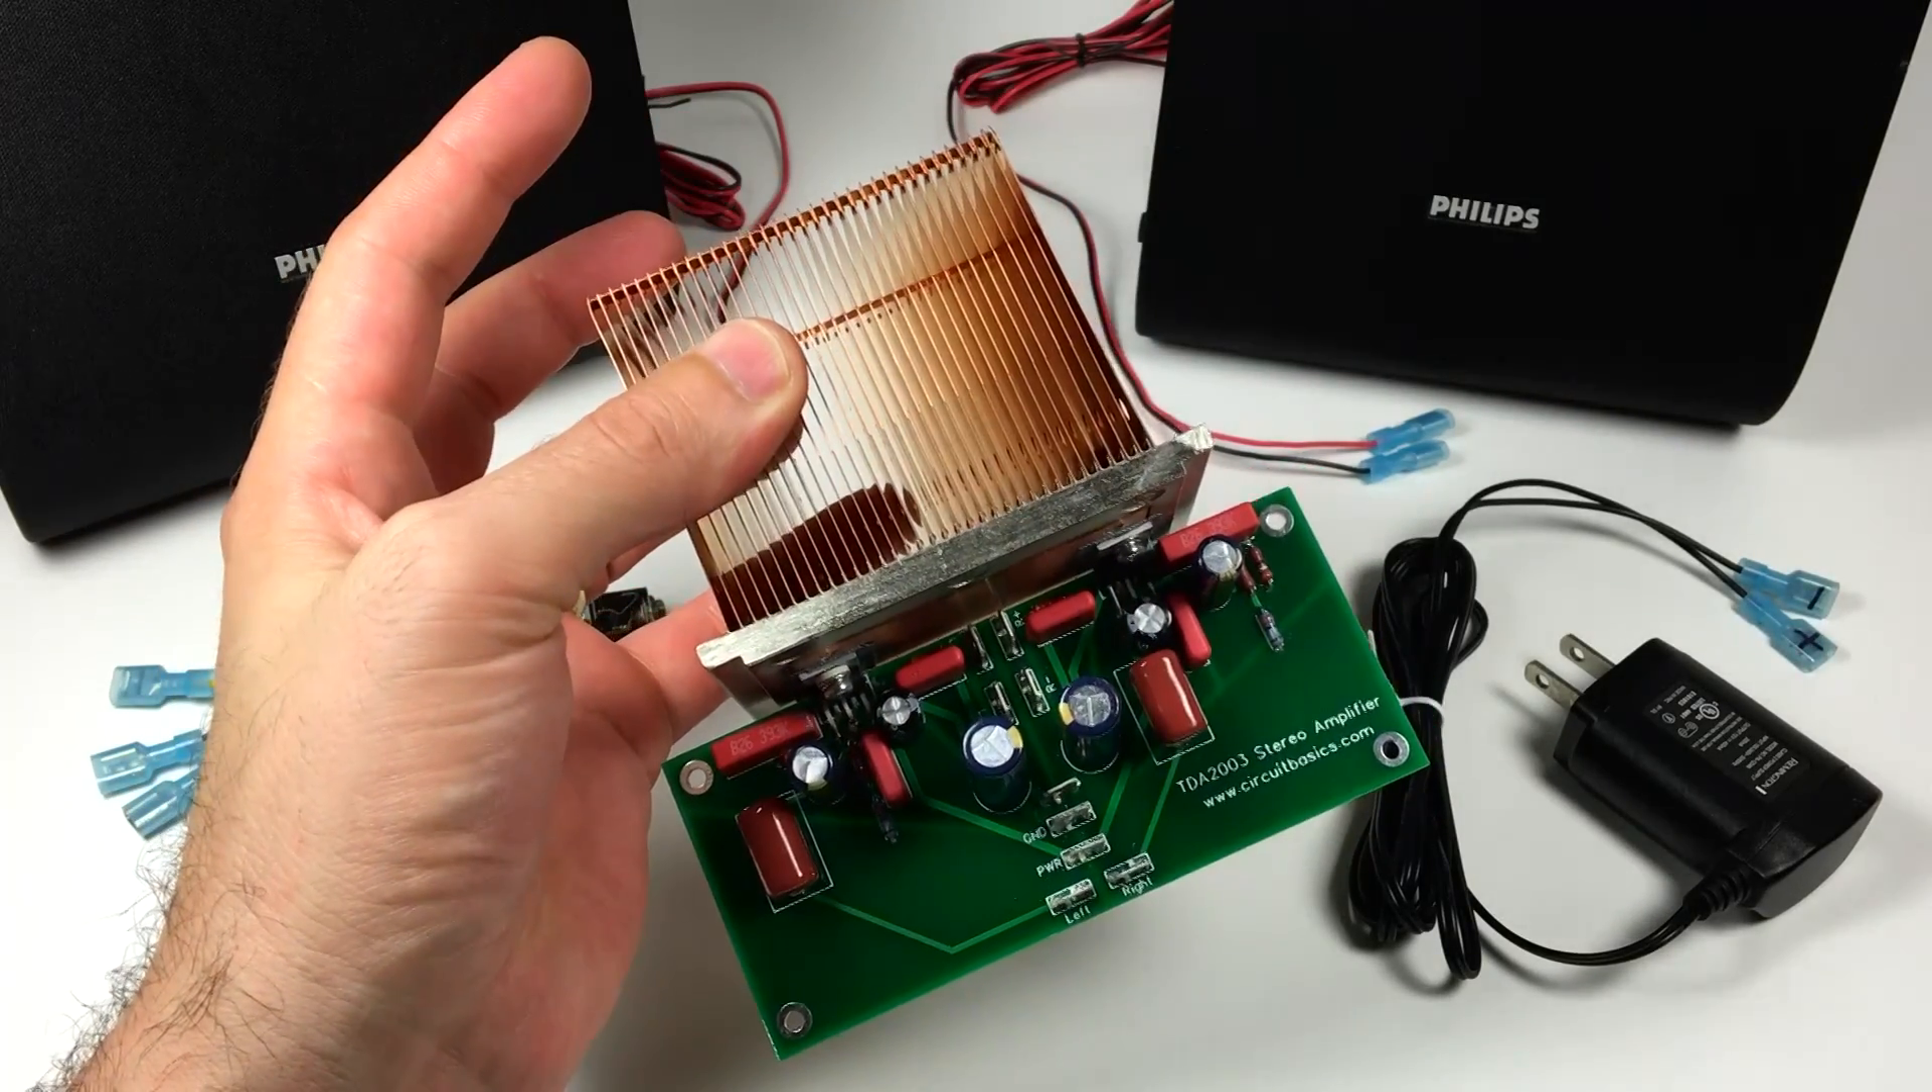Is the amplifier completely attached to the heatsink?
Yes.